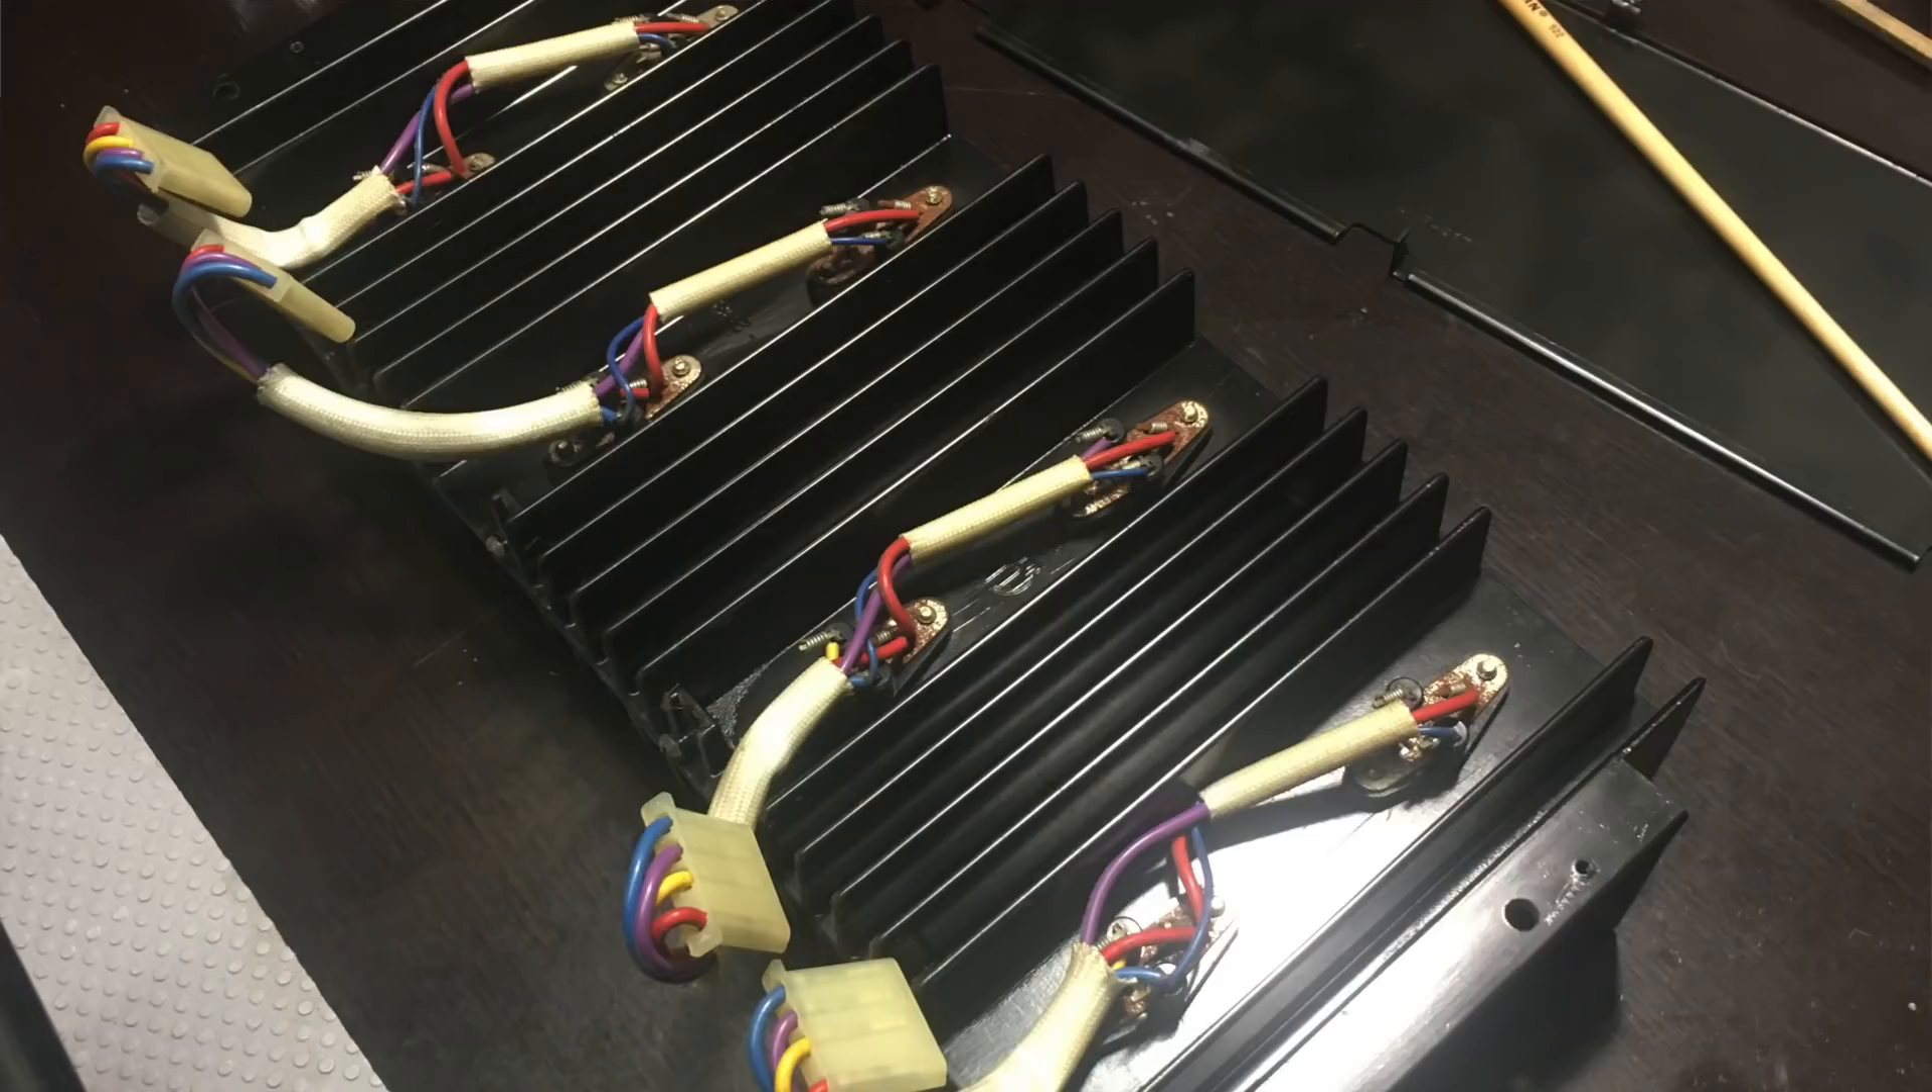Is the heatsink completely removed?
Yes.